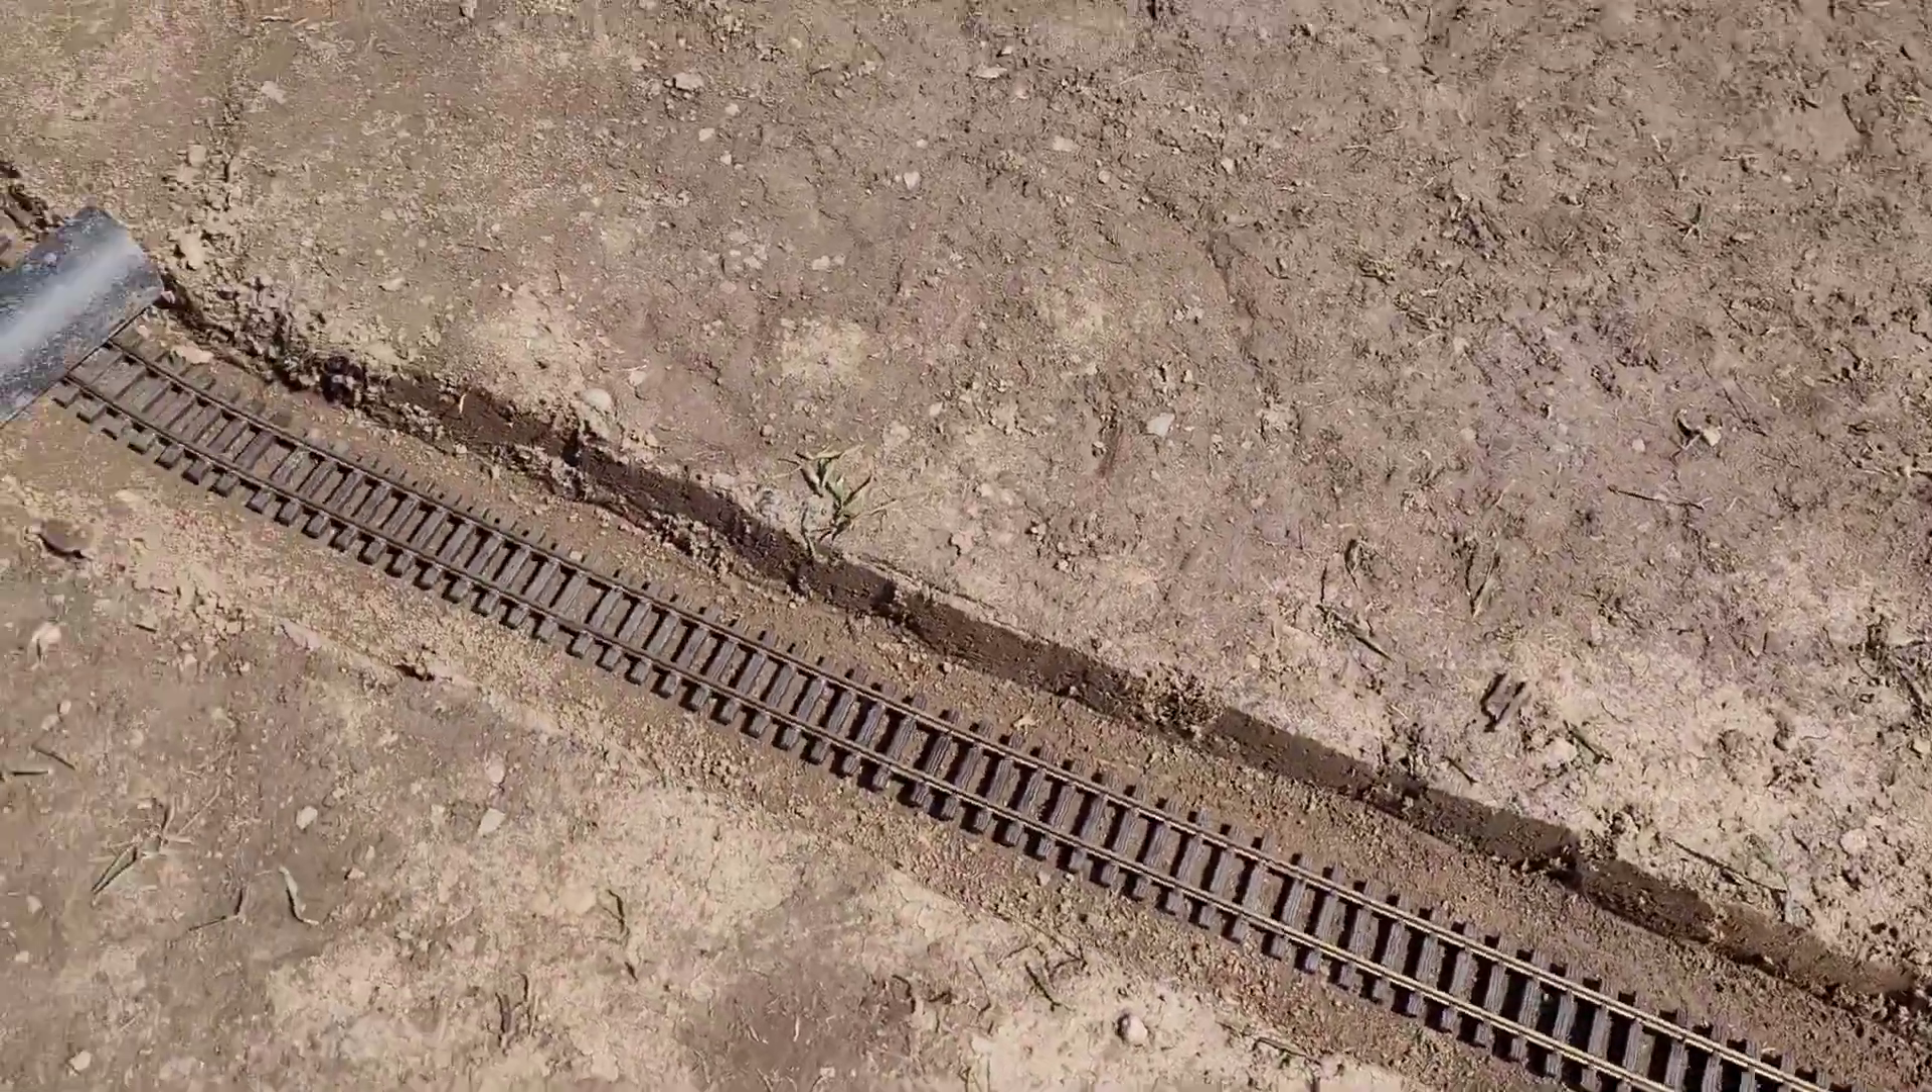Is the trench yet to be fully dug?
No.